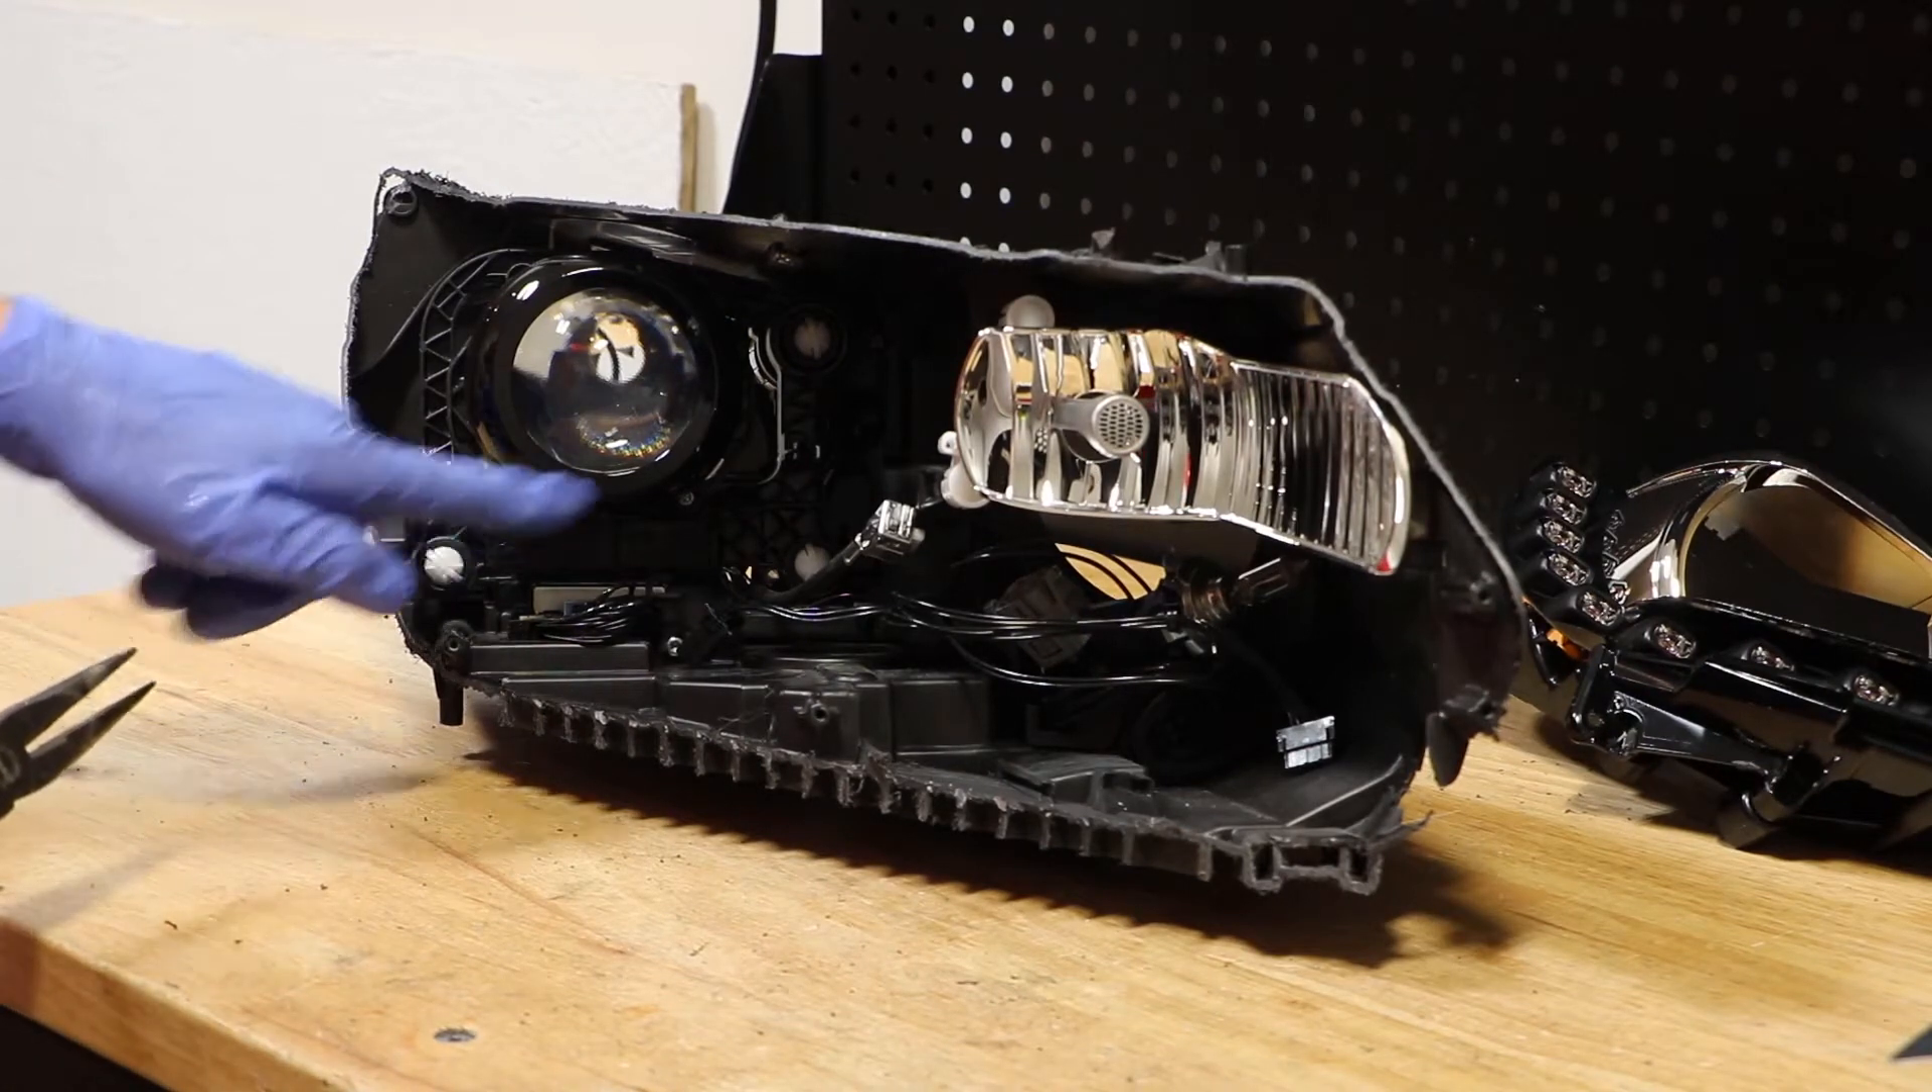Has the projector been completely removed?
No.